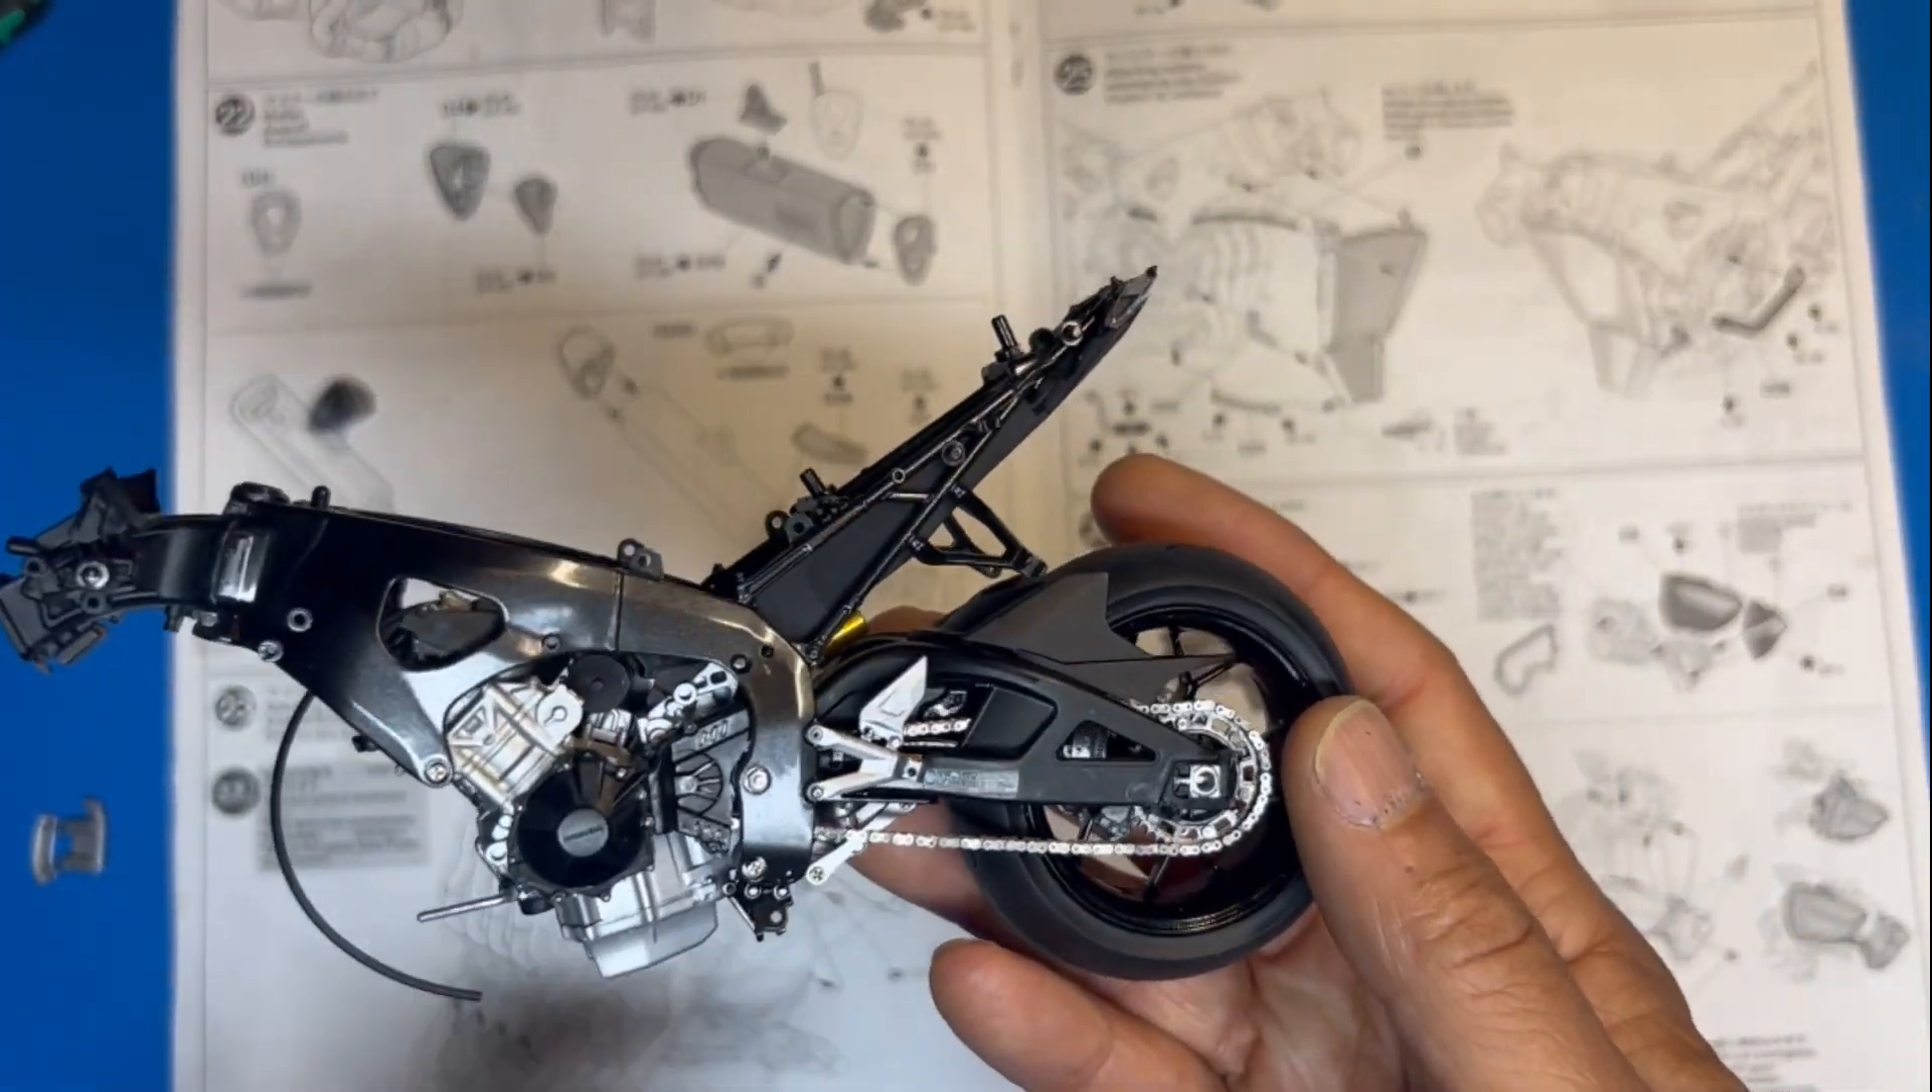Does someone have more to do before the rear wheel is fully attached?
No.